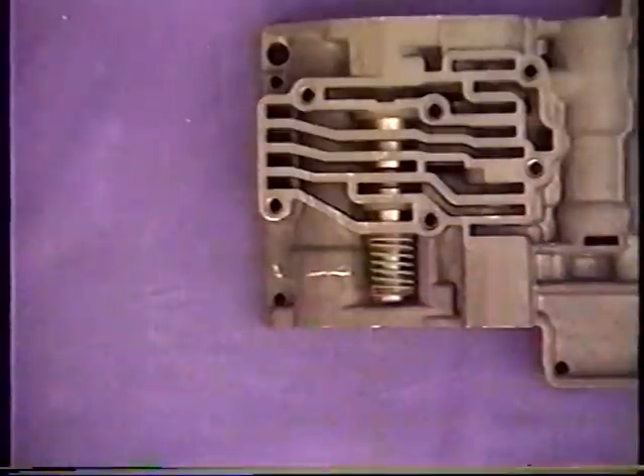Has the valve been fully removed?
No.